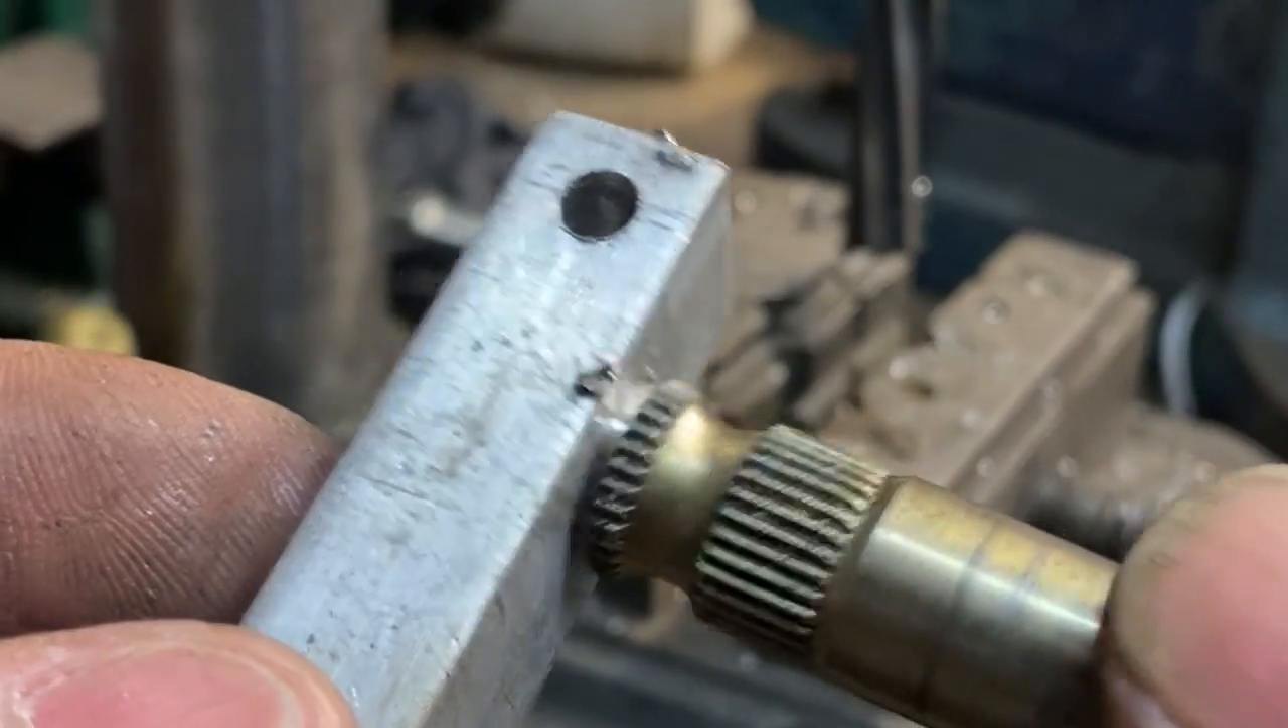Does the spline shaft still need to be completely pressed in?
Yes.